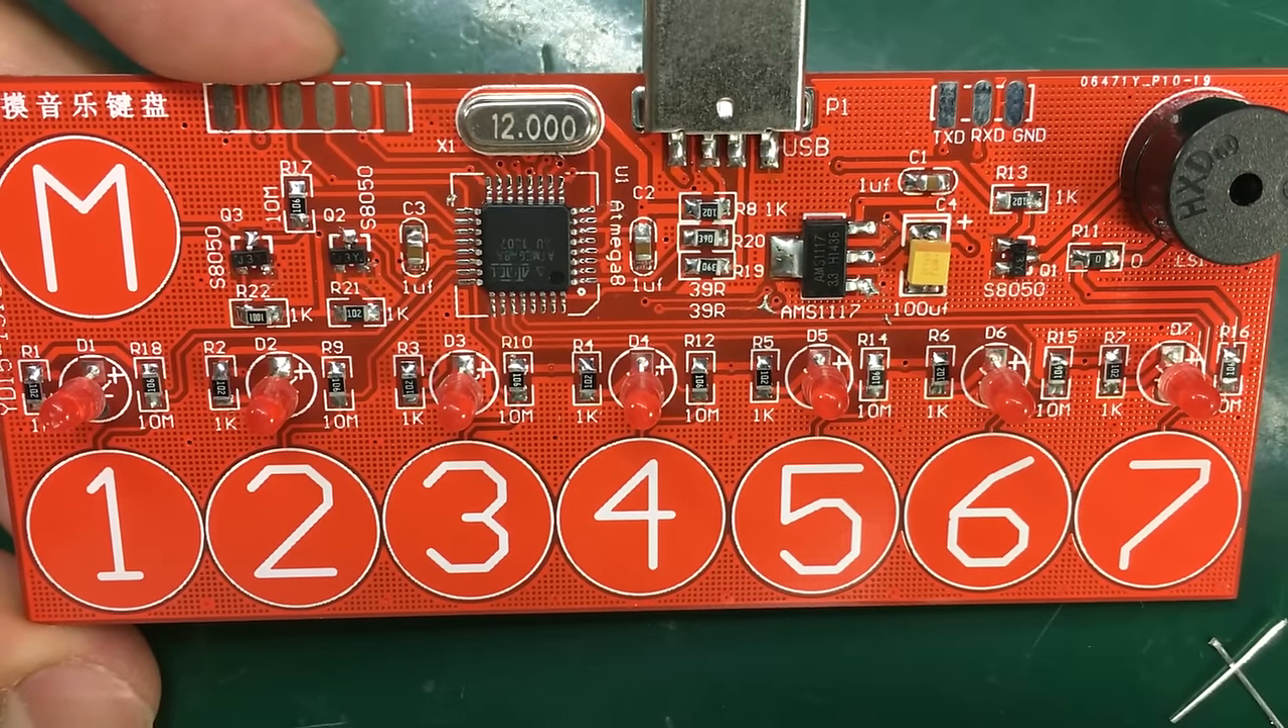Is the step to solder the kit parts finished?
Yes.